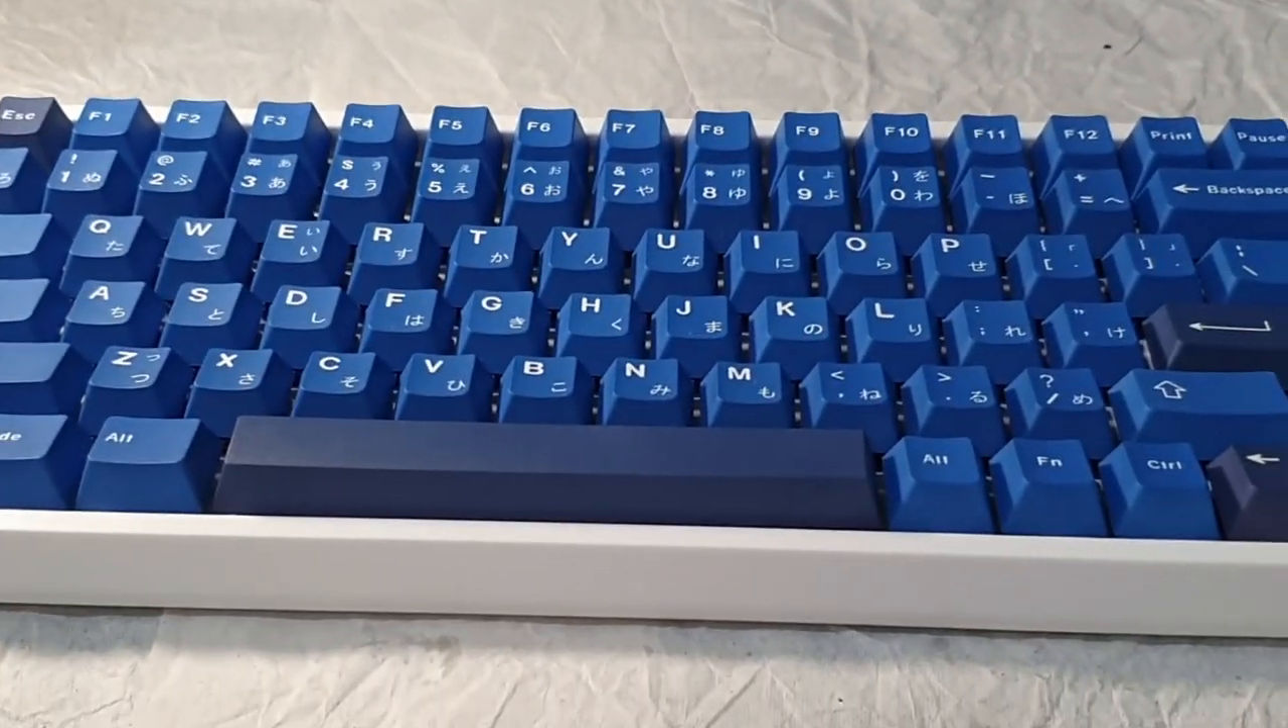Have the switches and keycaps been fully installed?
Yes.